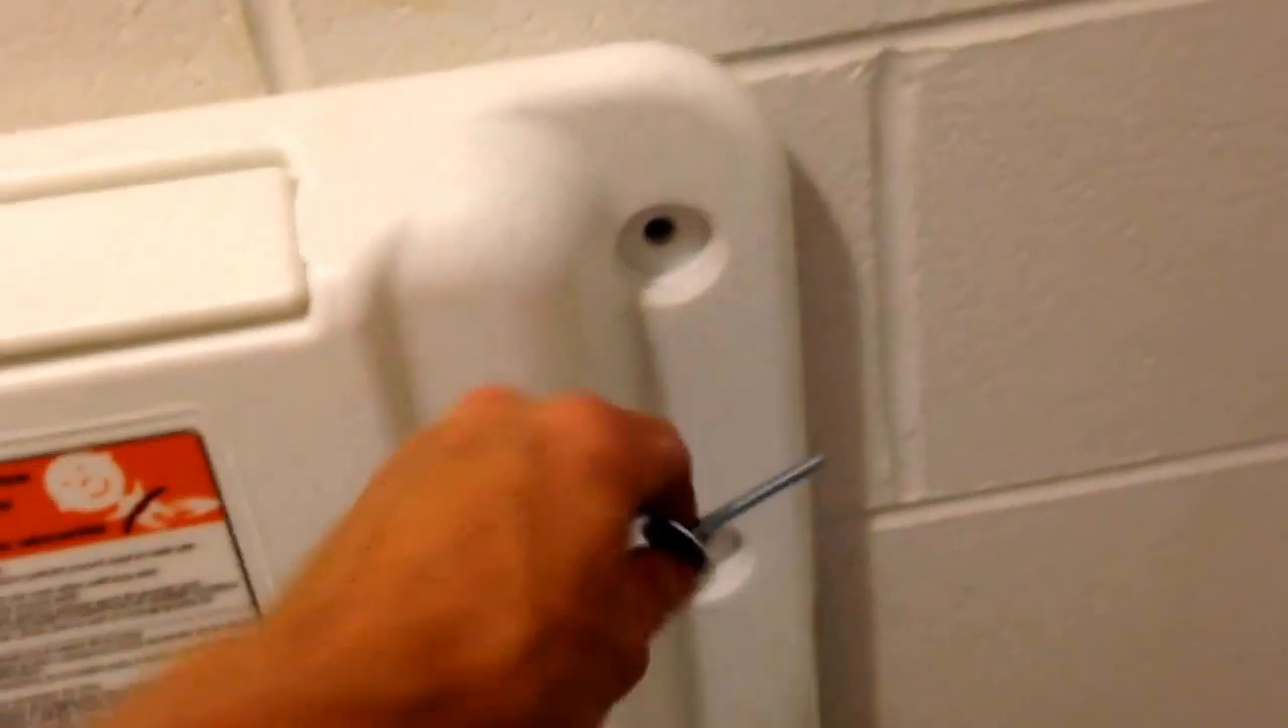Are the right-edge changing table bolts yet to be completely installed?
Yes.